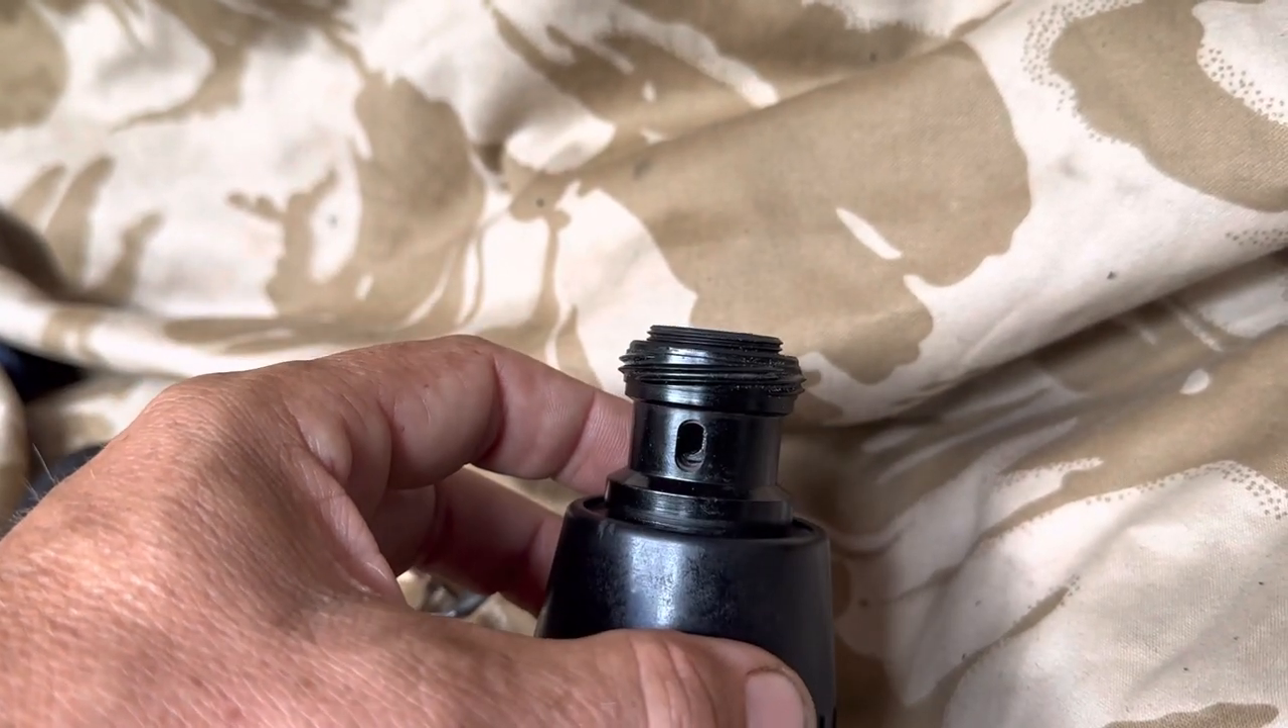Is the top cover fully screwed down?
No.